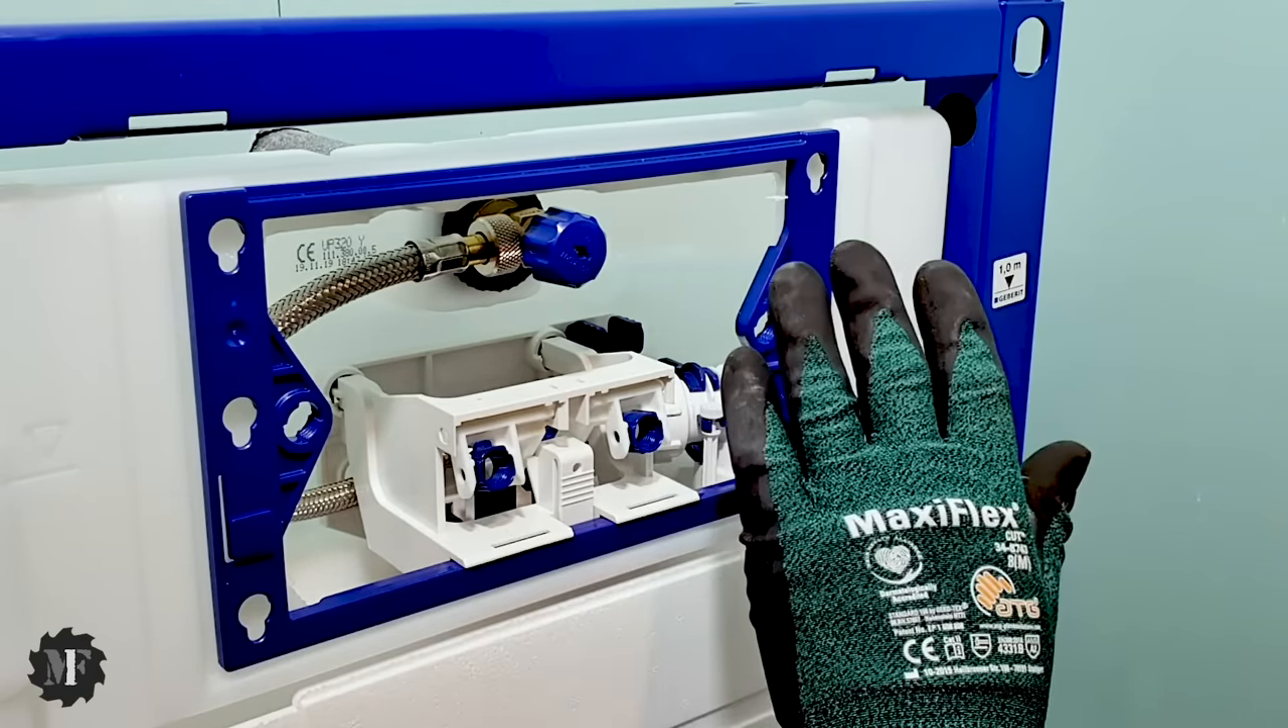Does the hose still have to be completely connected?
No.